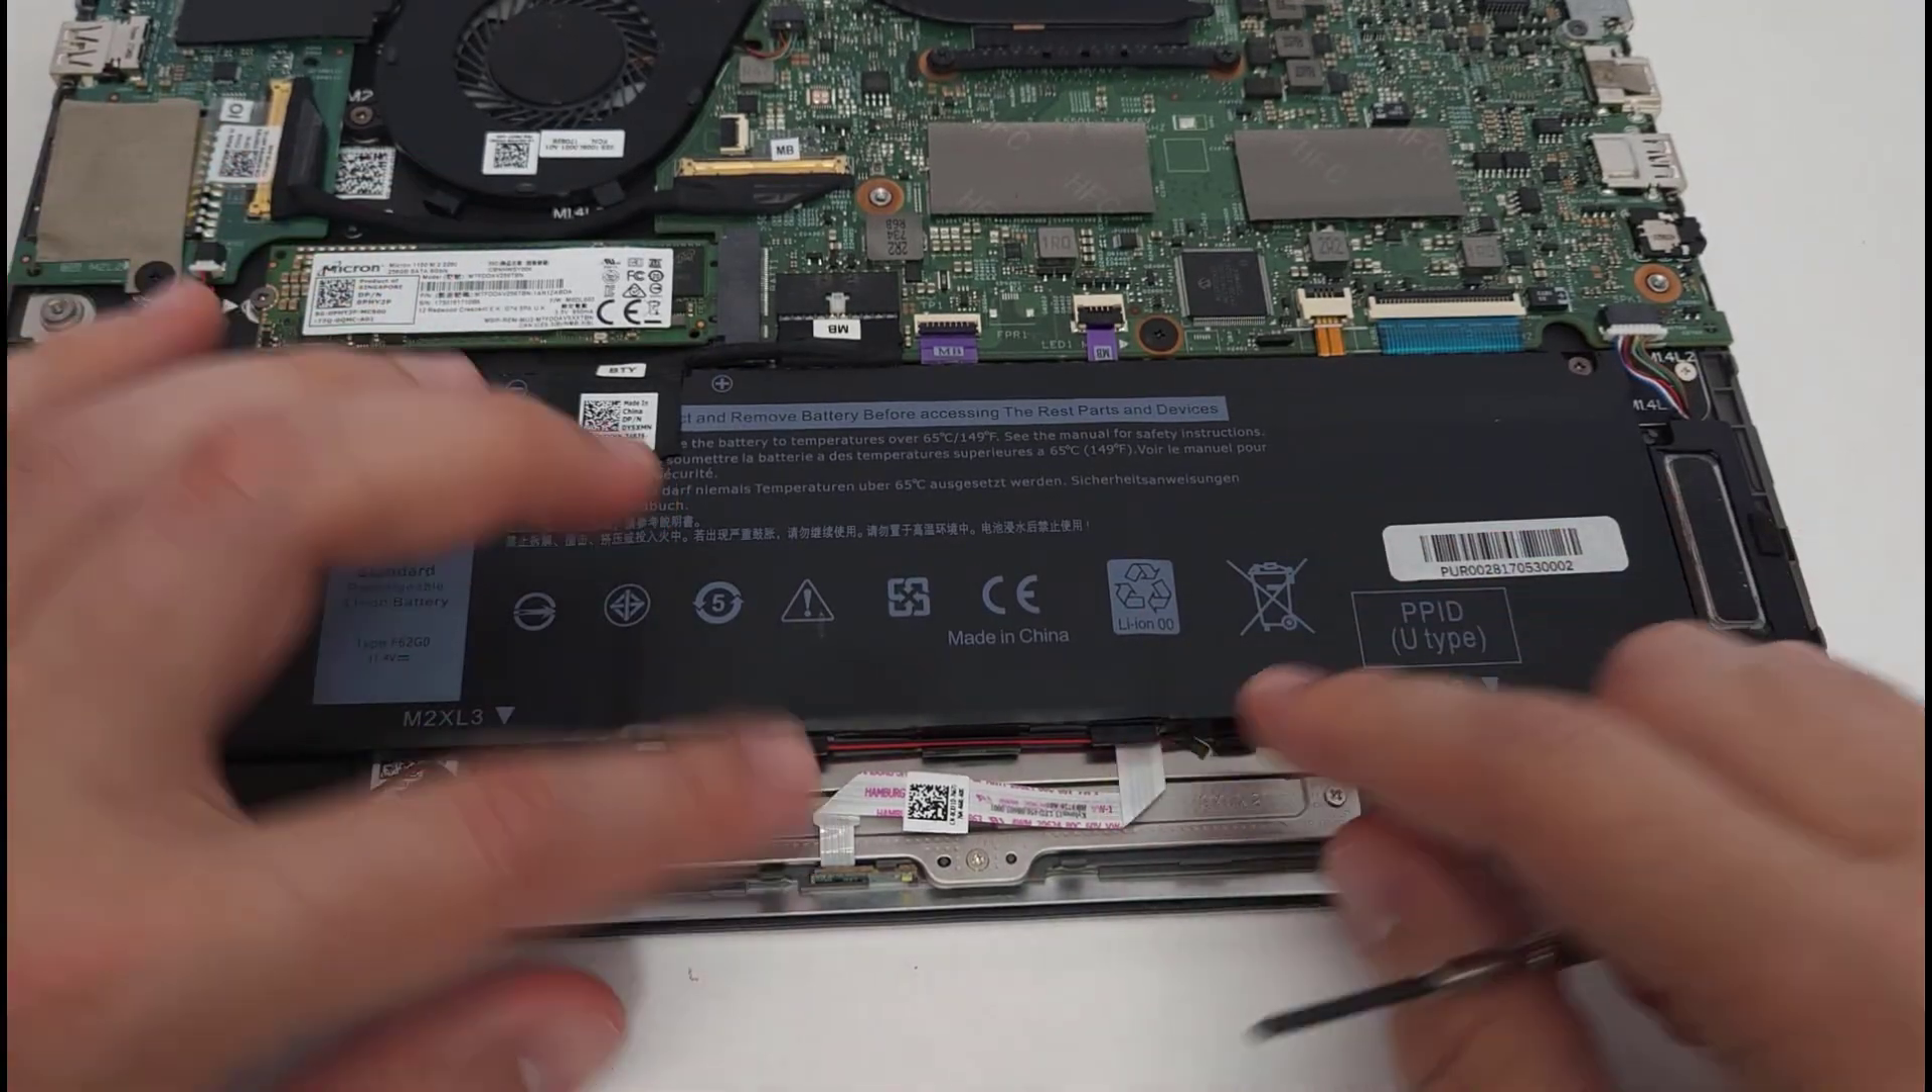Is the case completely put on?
No.